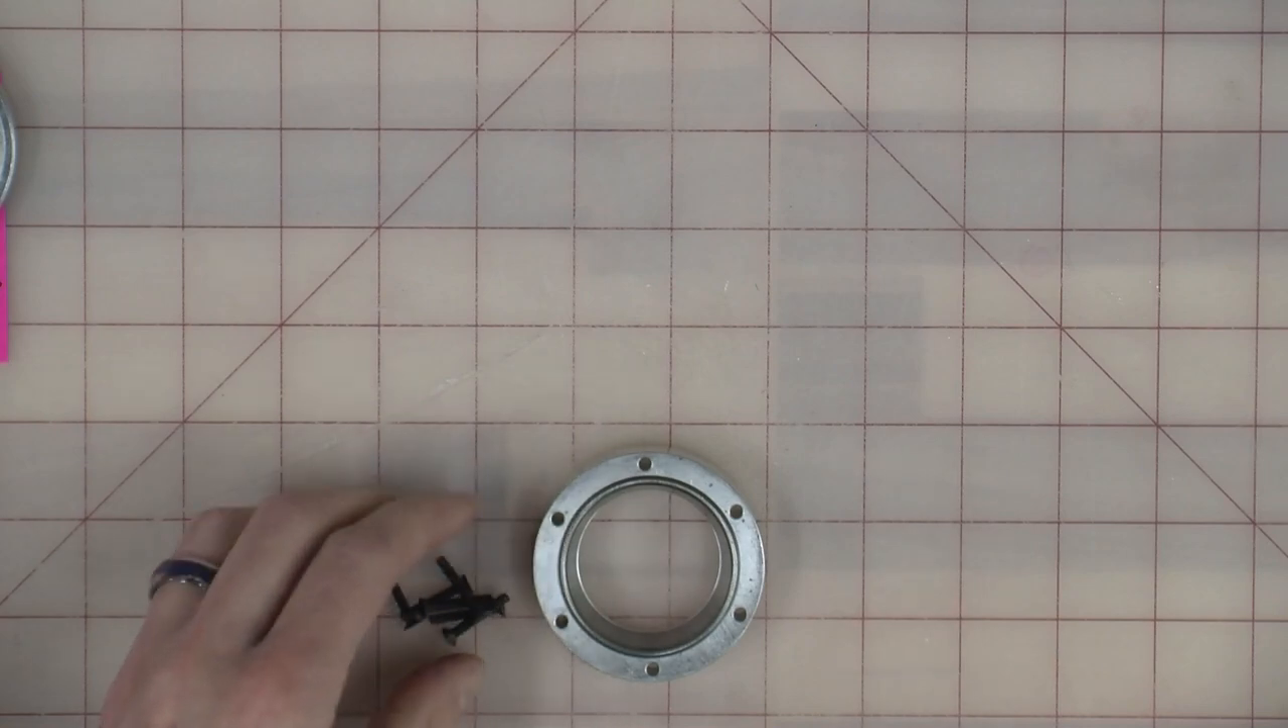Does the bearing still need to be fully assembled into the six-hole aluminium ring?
Yes.